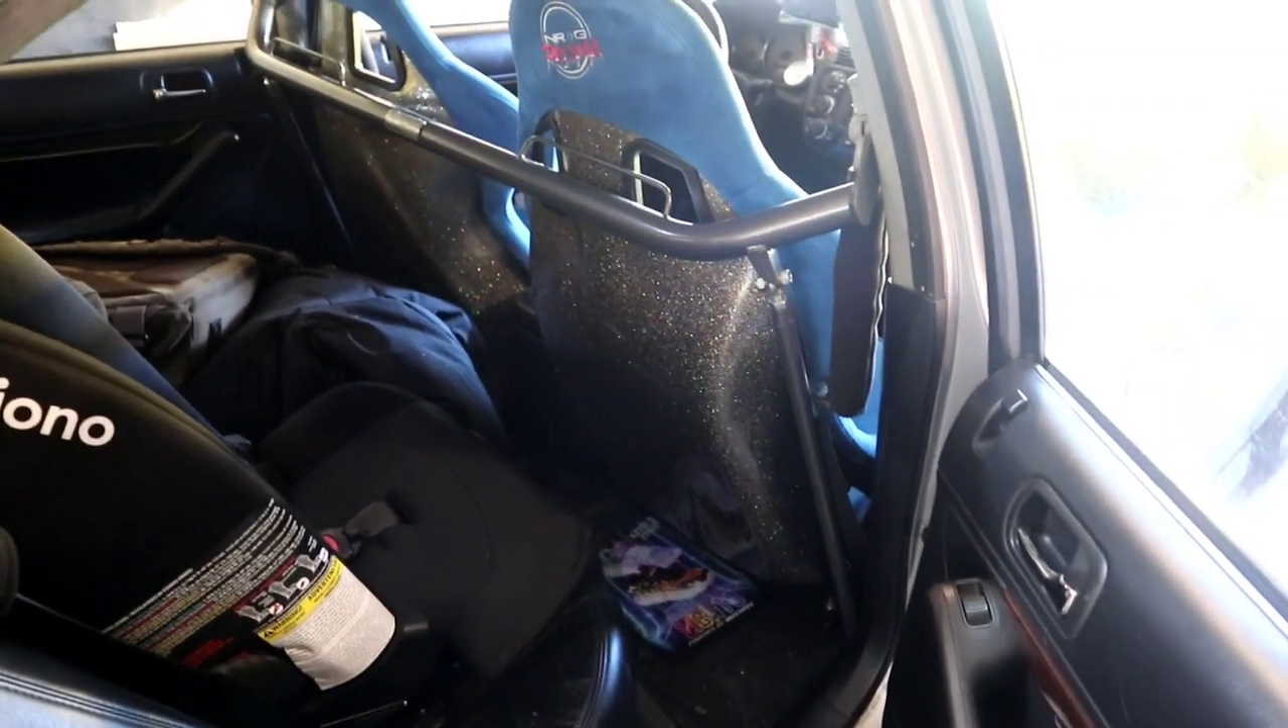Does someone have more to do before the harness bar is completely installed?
No.